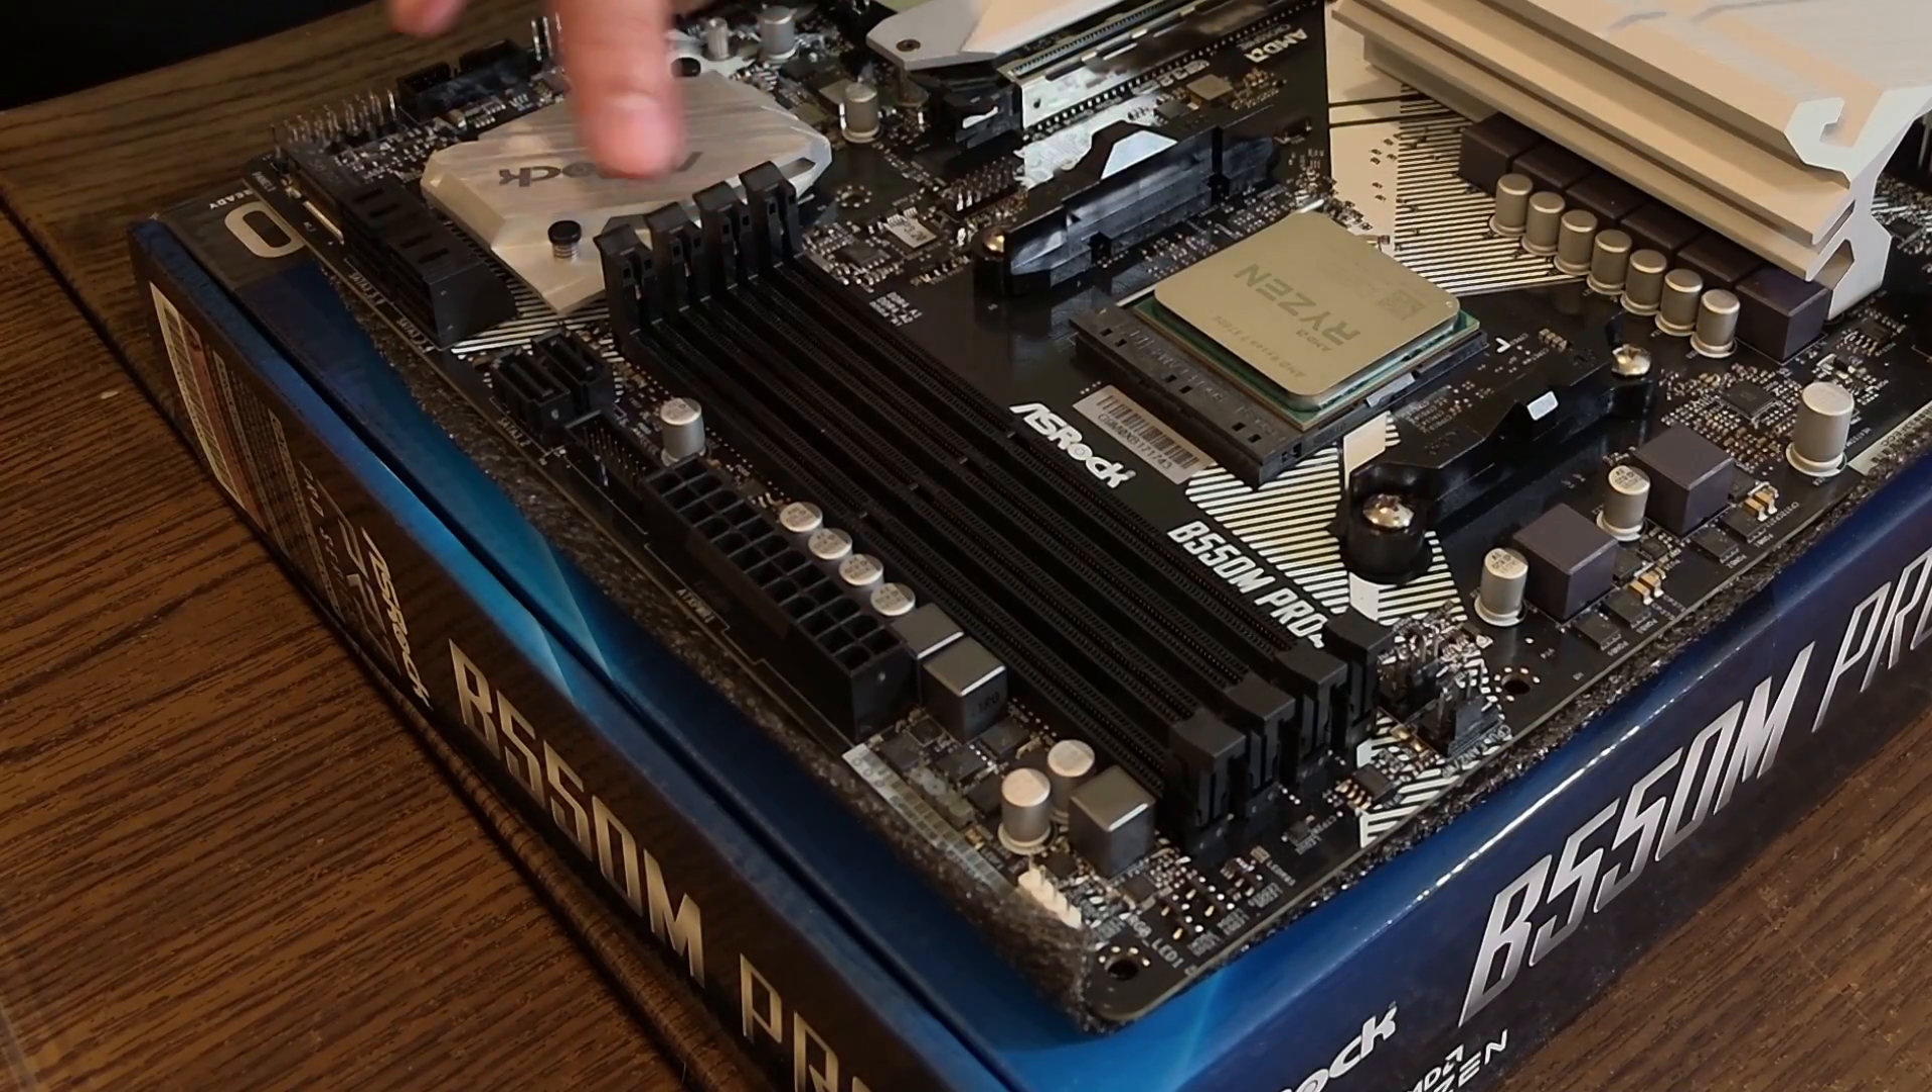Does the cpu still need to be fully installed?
No.